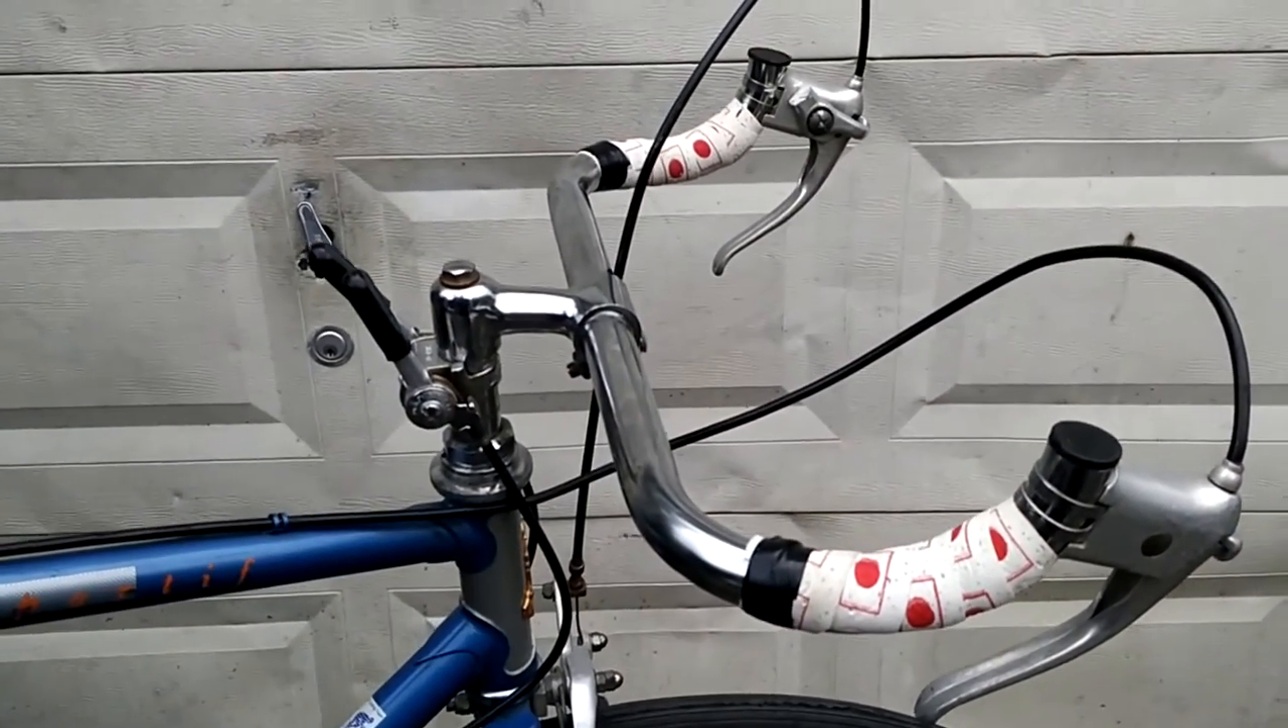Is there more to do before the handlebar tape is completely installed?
No.